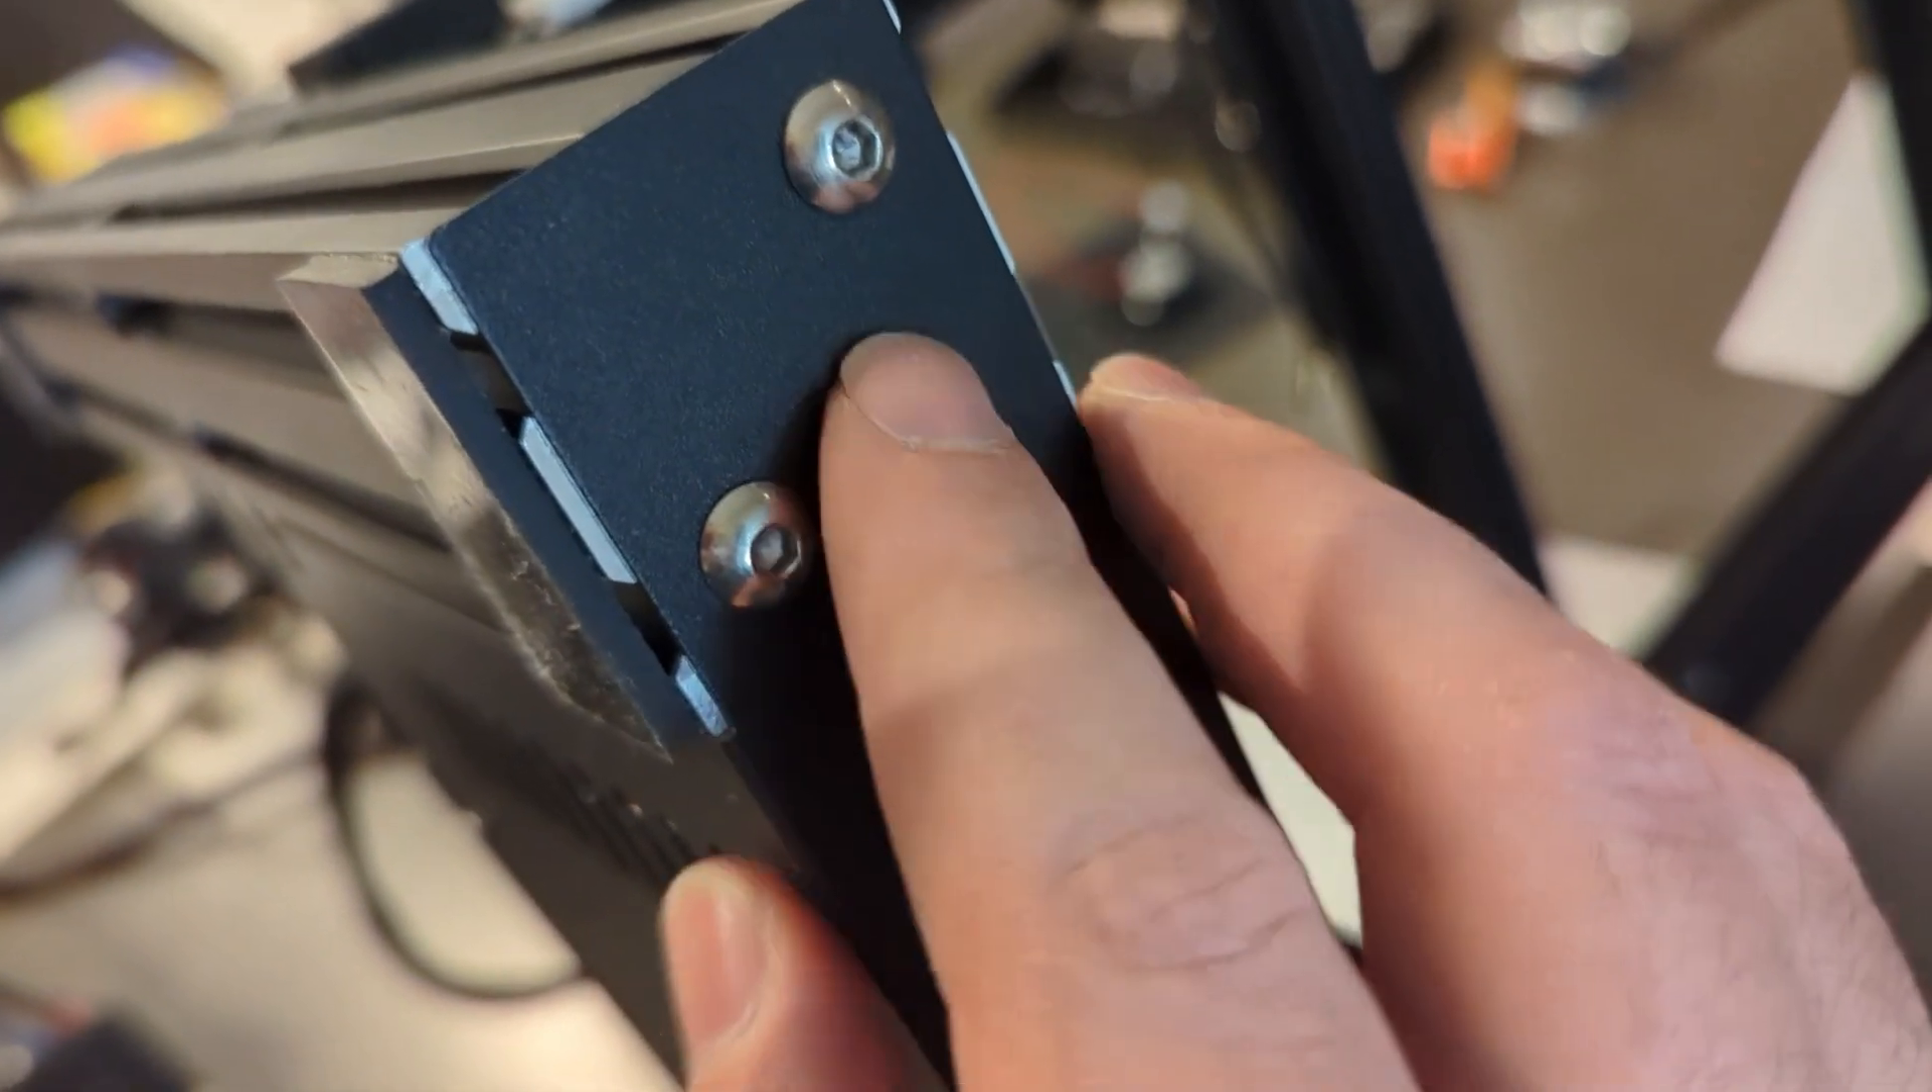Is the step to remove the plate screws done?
No.